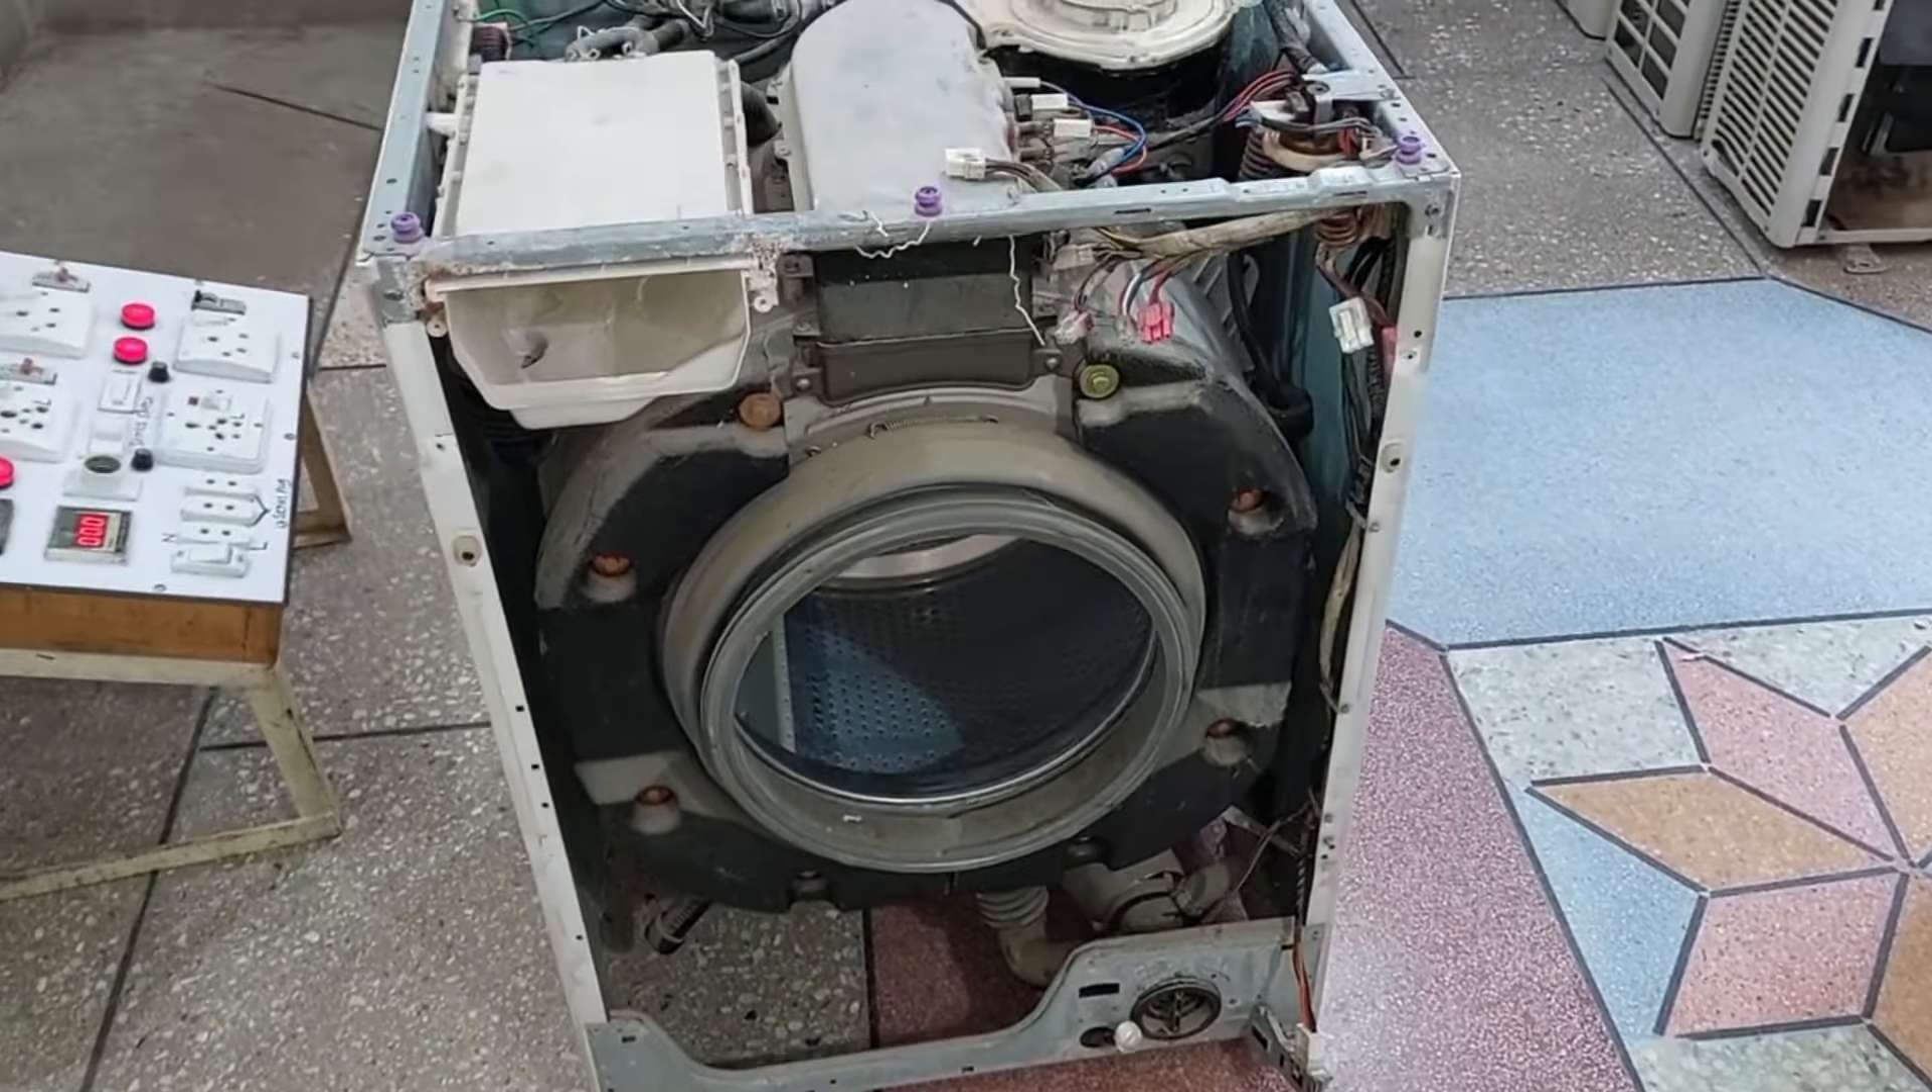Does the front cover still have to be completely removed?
No.